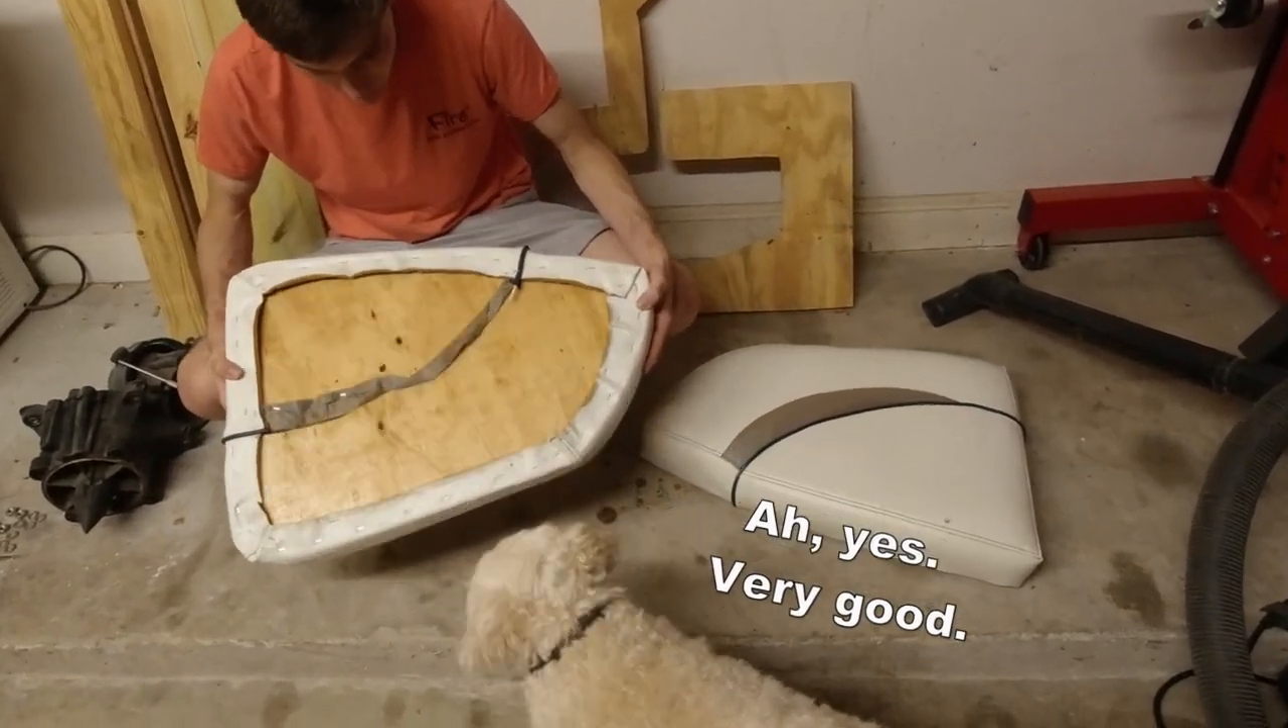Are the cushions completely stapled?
Yes.